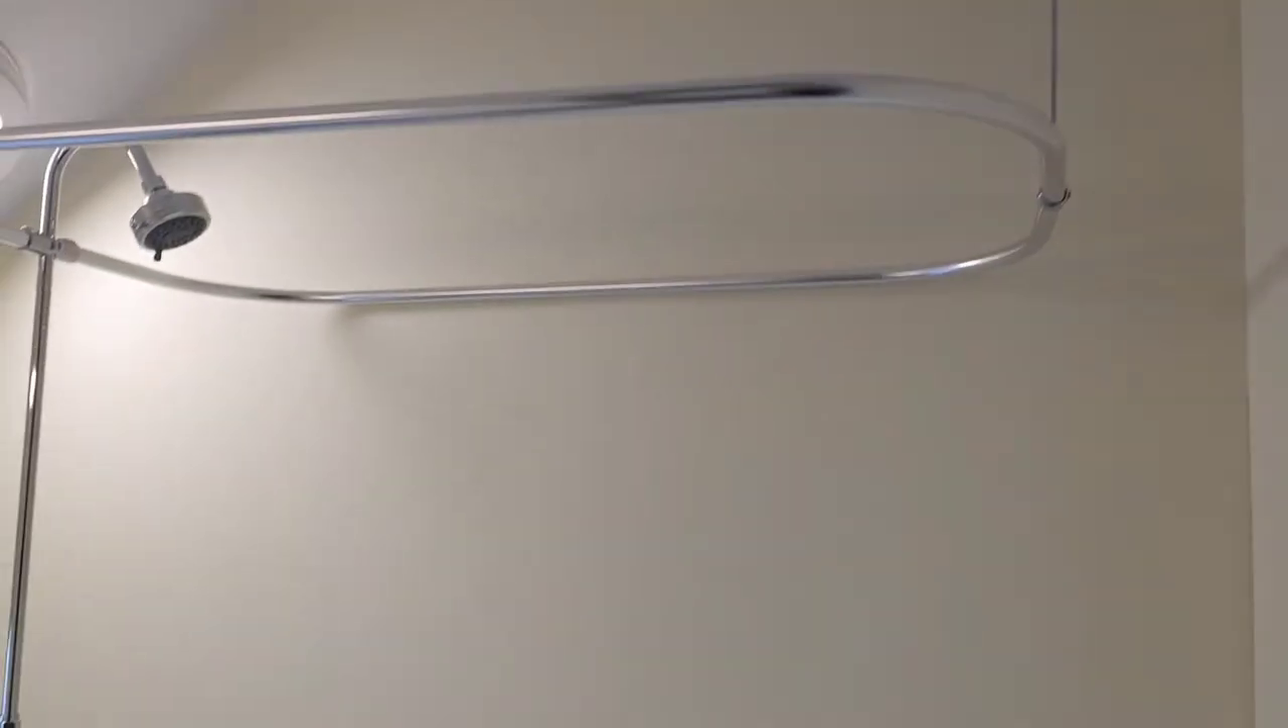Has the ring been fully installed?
Yes.